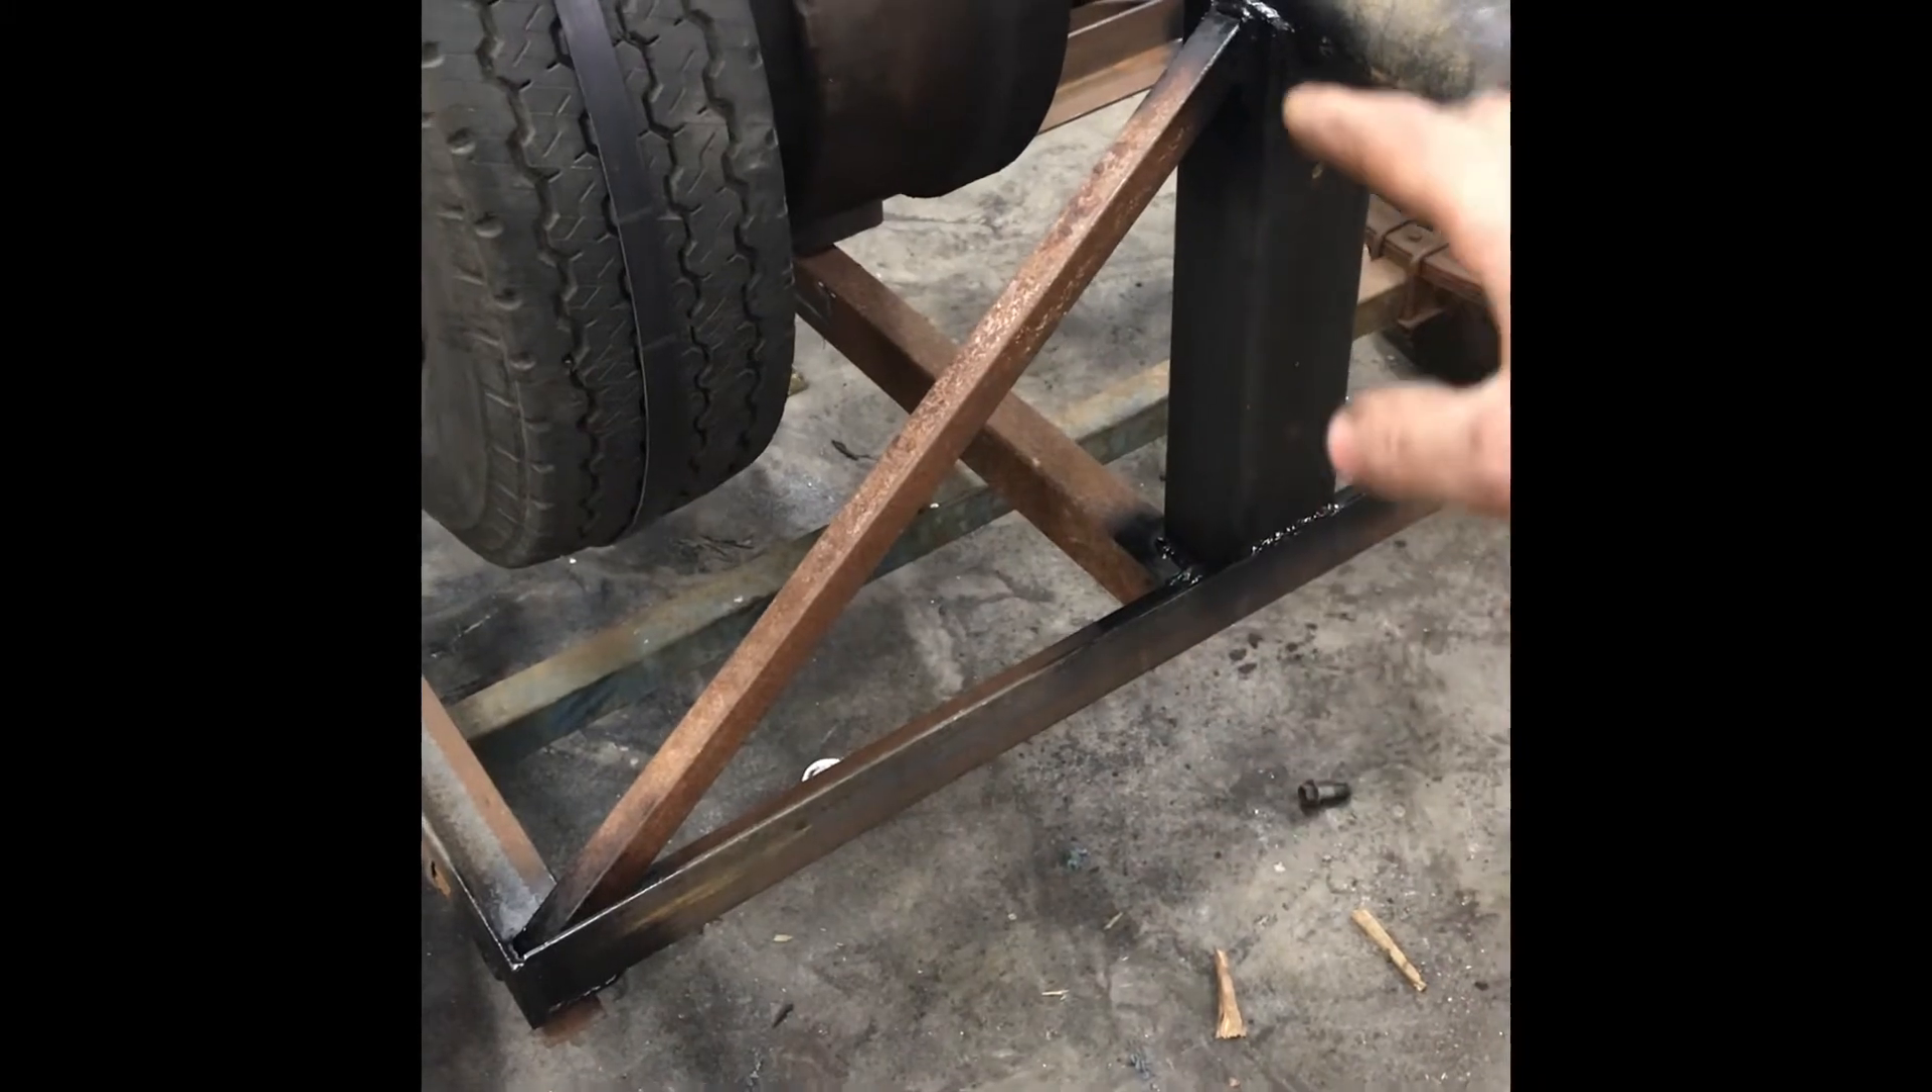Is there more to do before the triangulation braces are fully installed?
No.